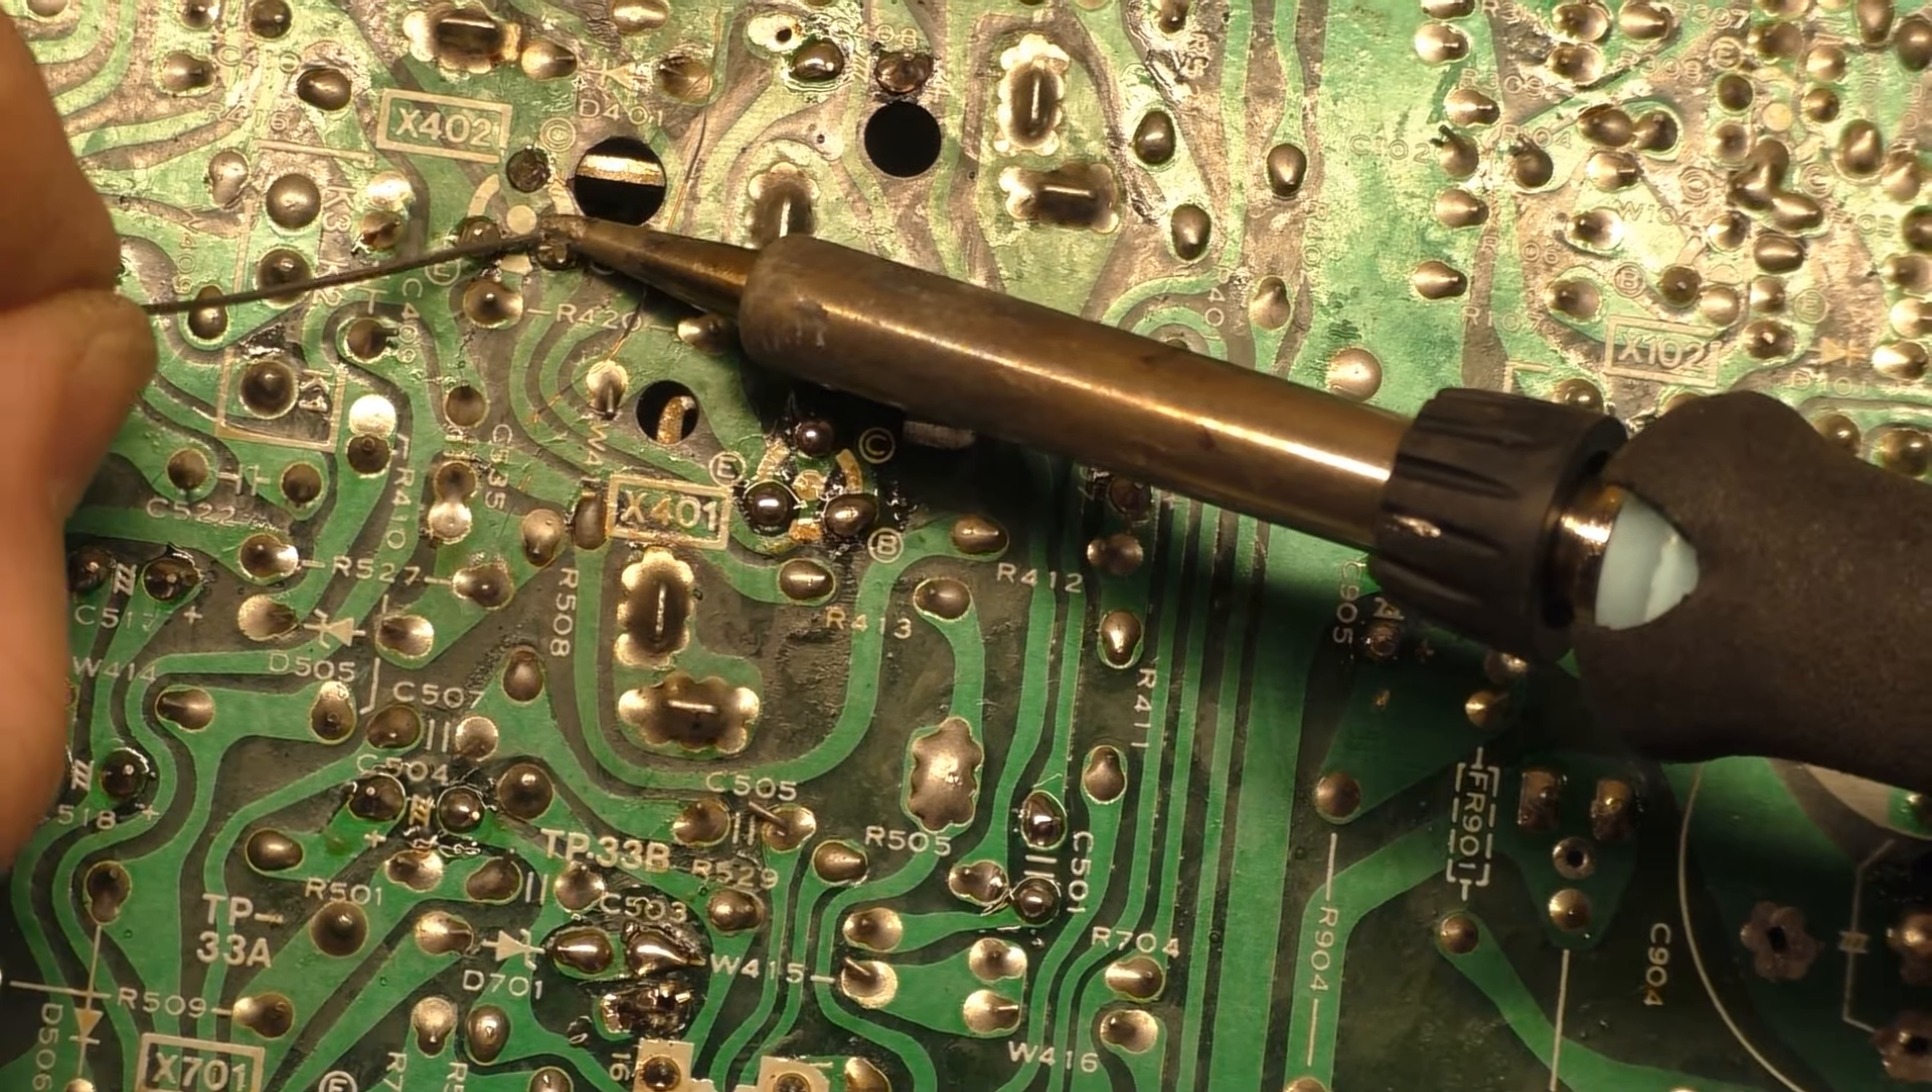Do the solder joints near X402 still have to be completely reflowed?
Yes.